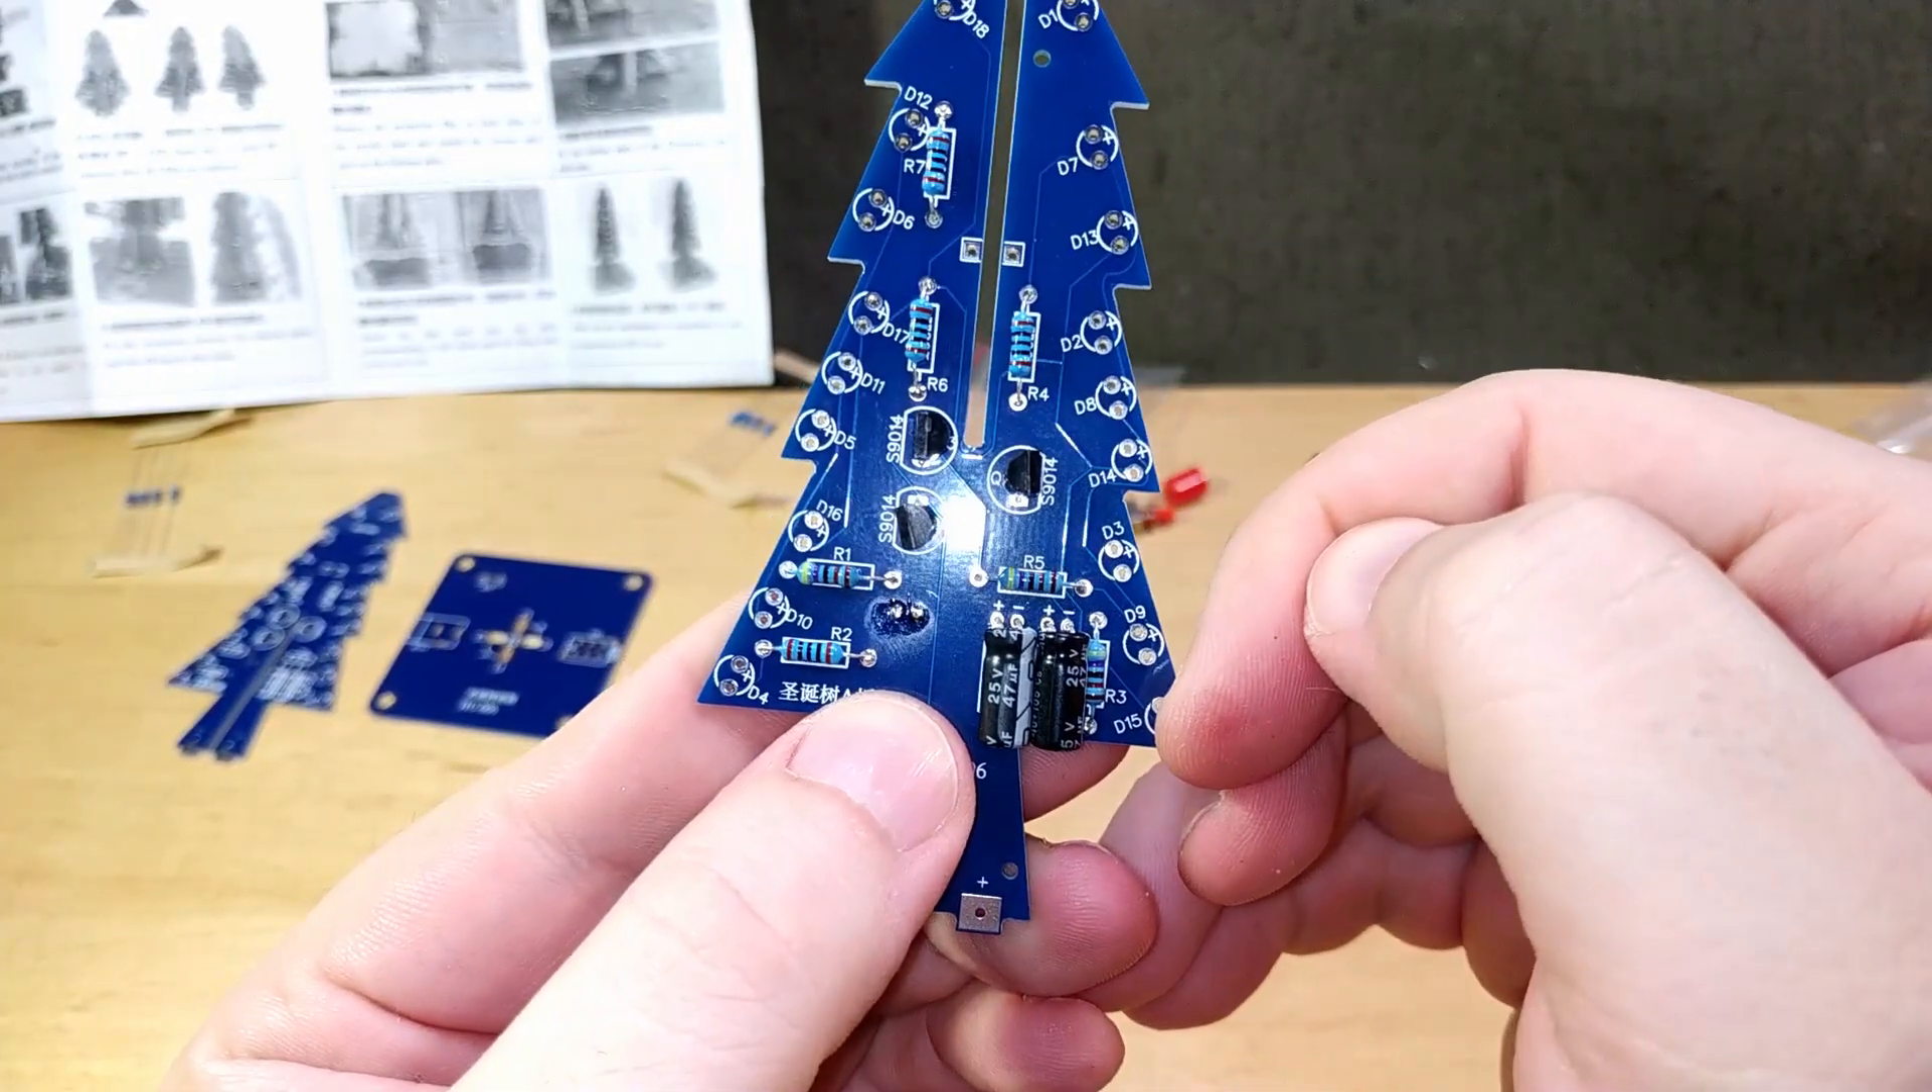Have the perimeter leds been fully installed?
No.